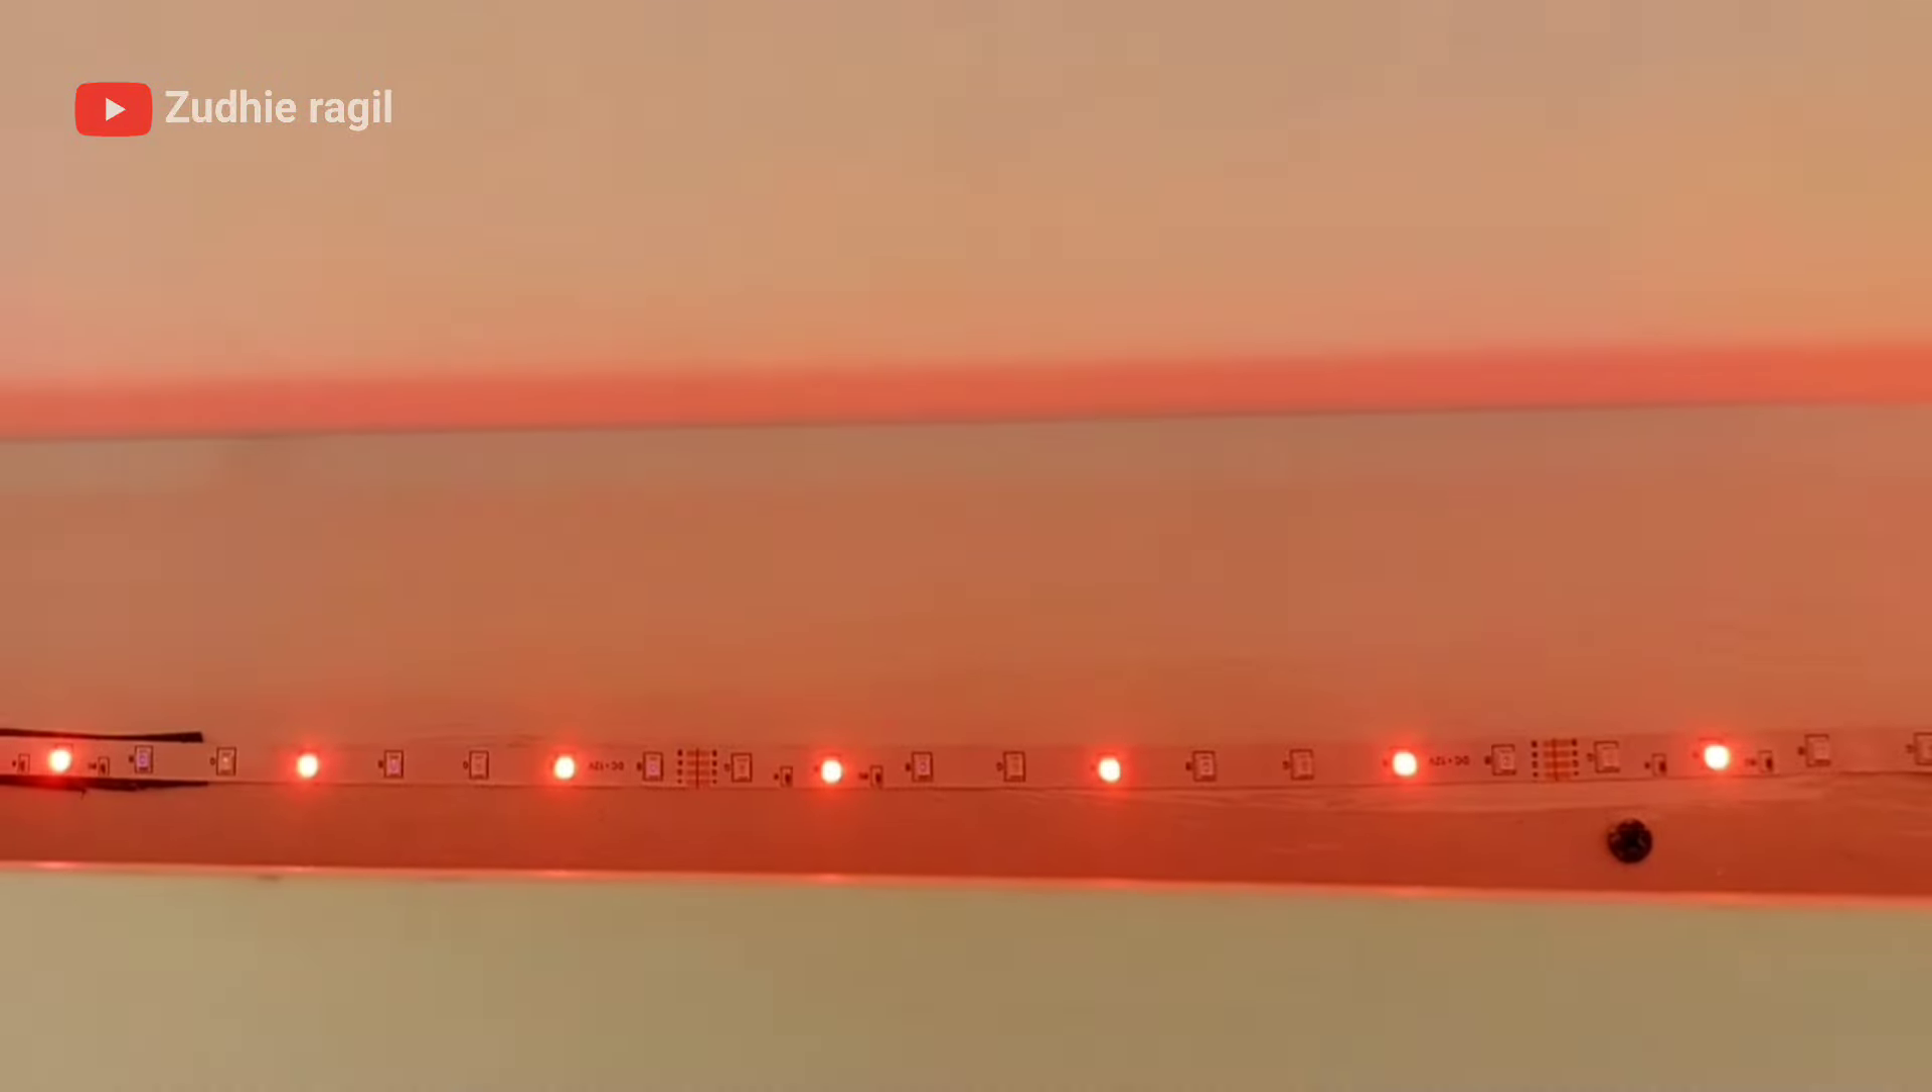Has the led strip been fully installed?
Yes.